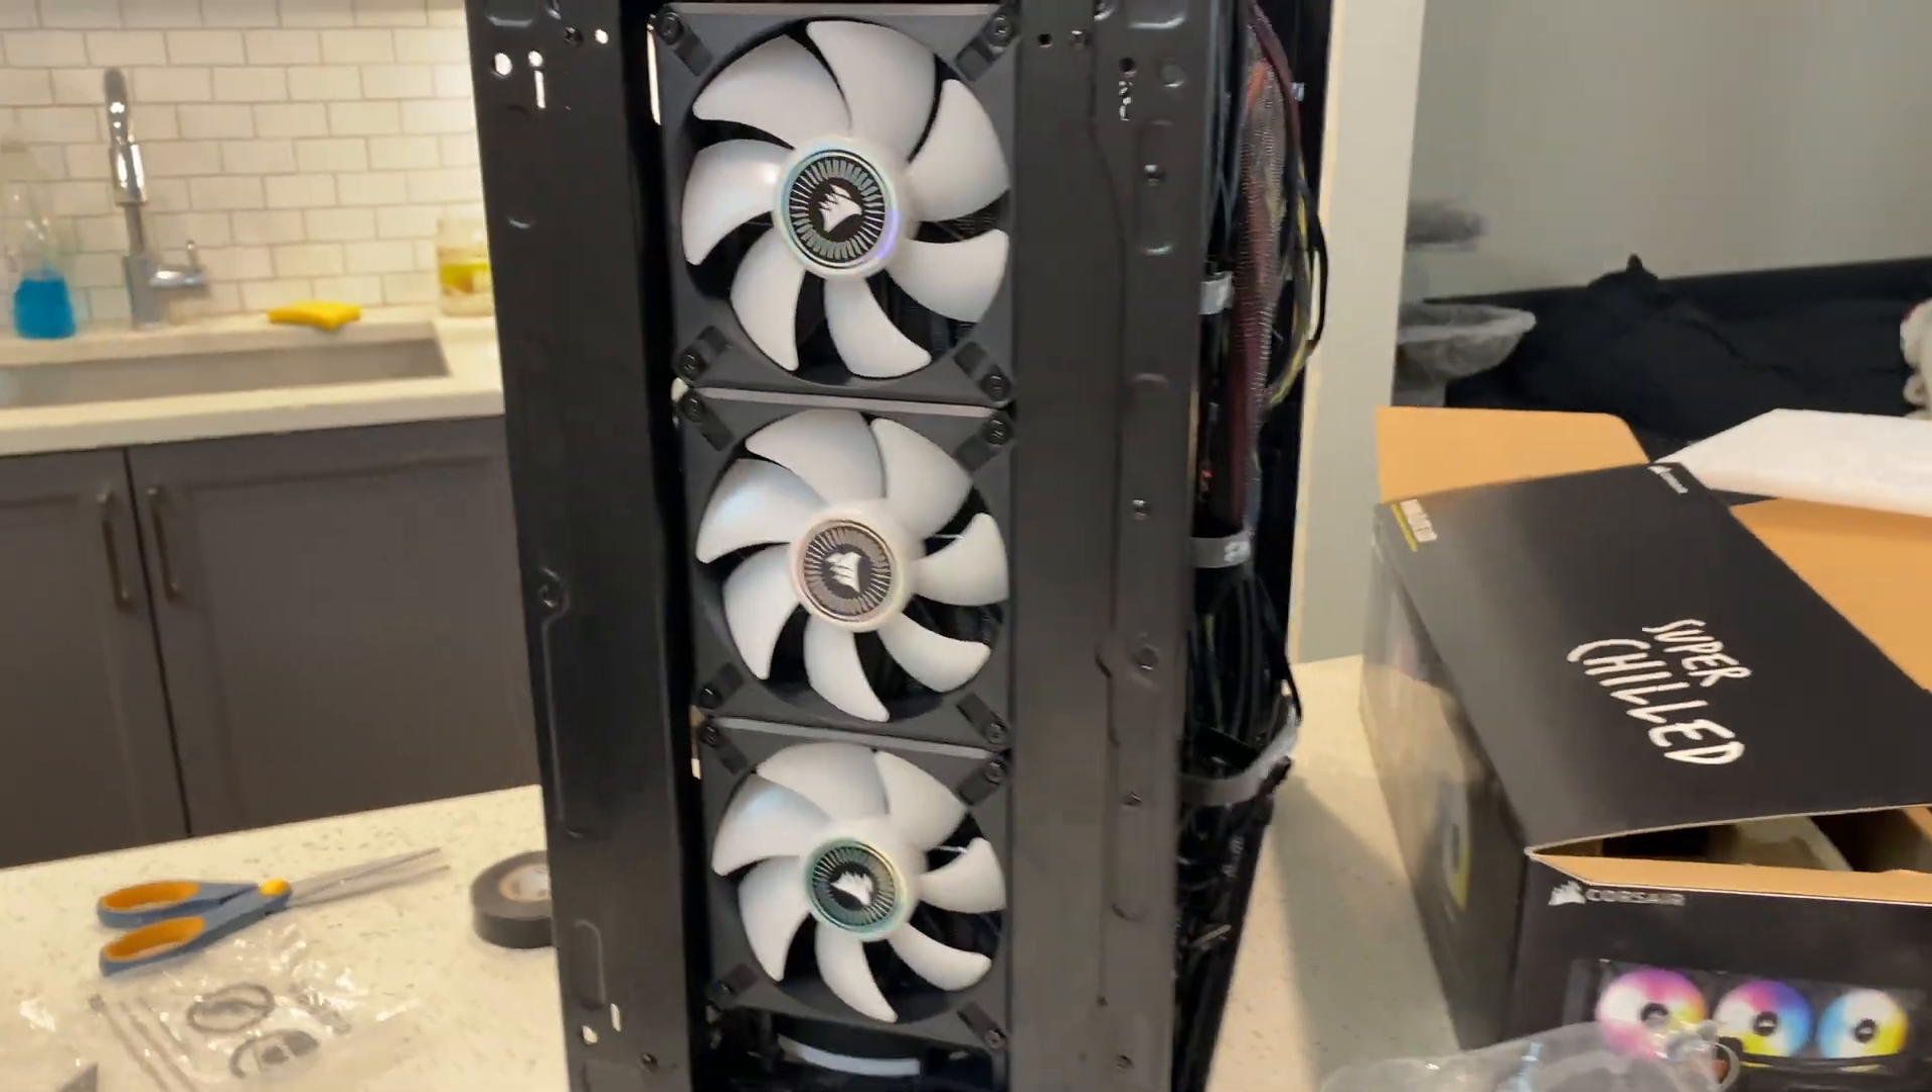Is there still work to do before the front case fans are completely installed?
No.